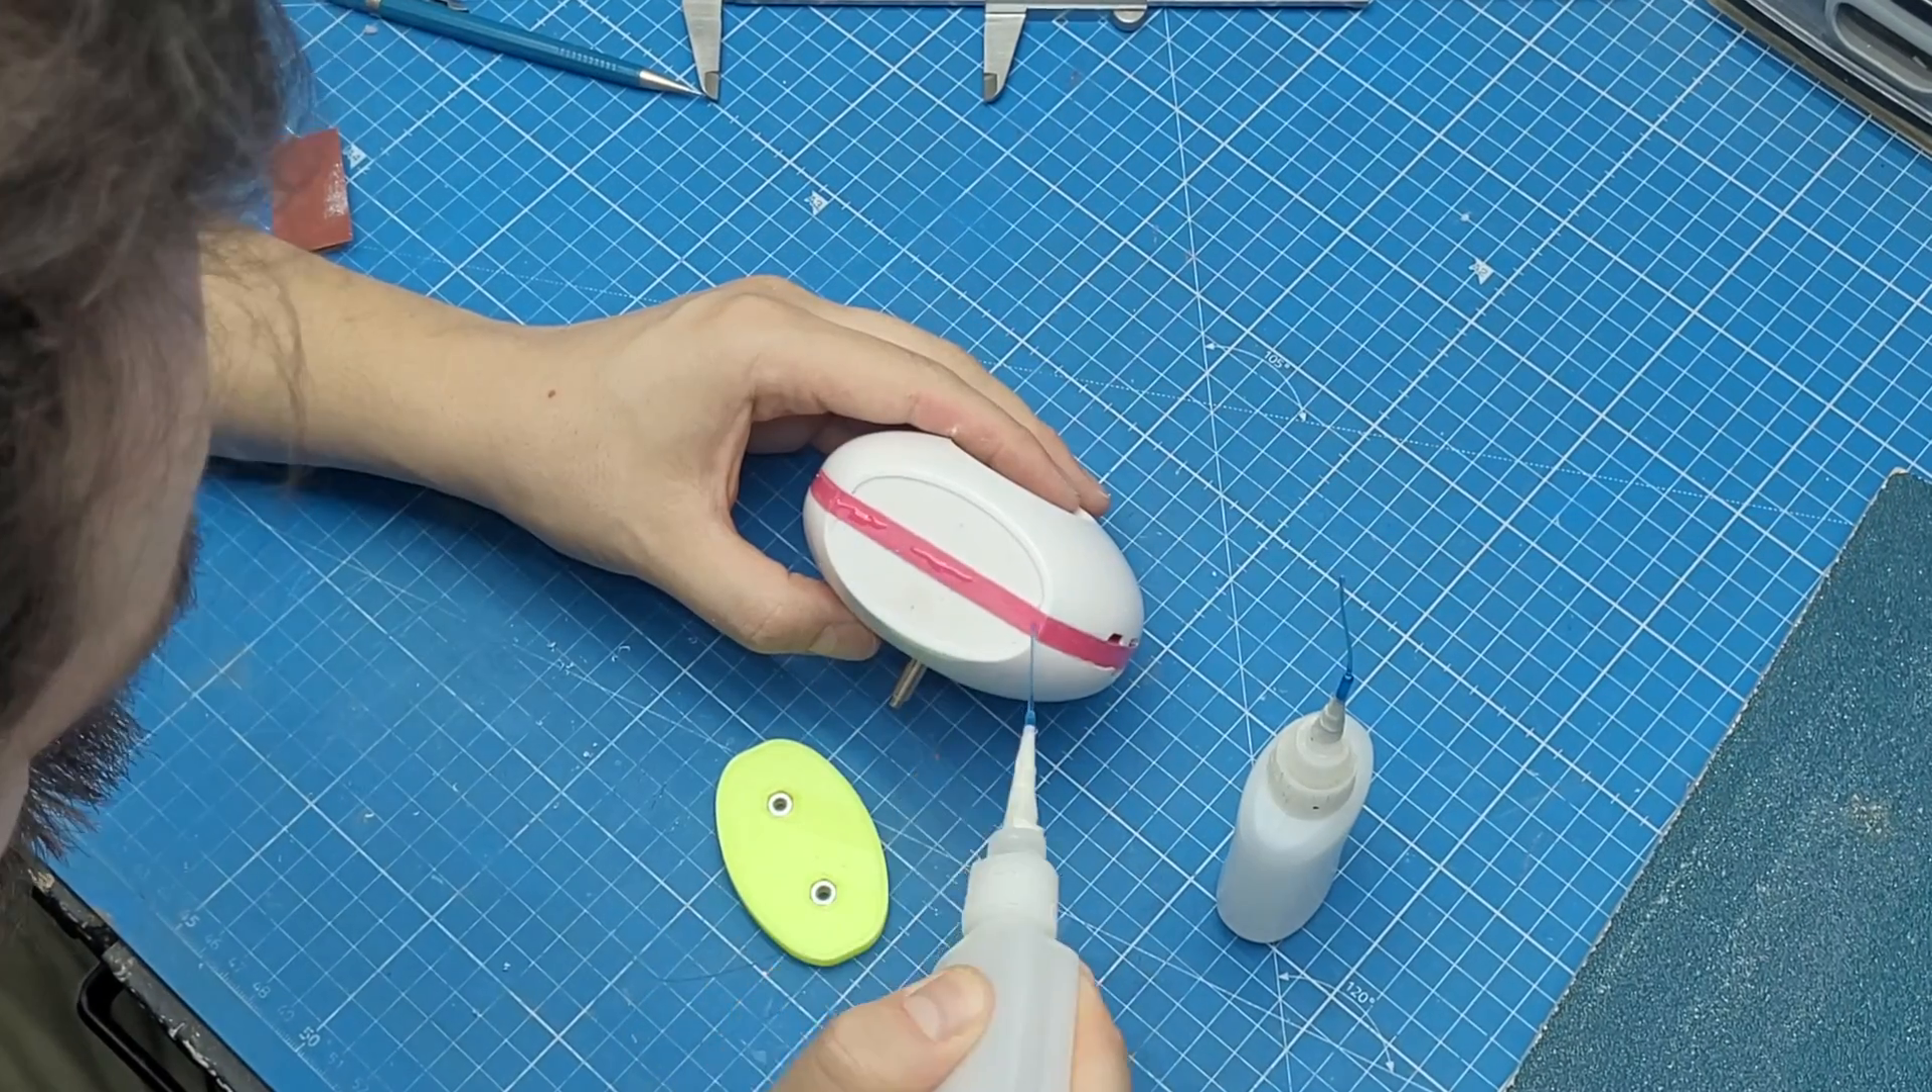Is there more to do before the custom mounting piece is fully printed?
No.